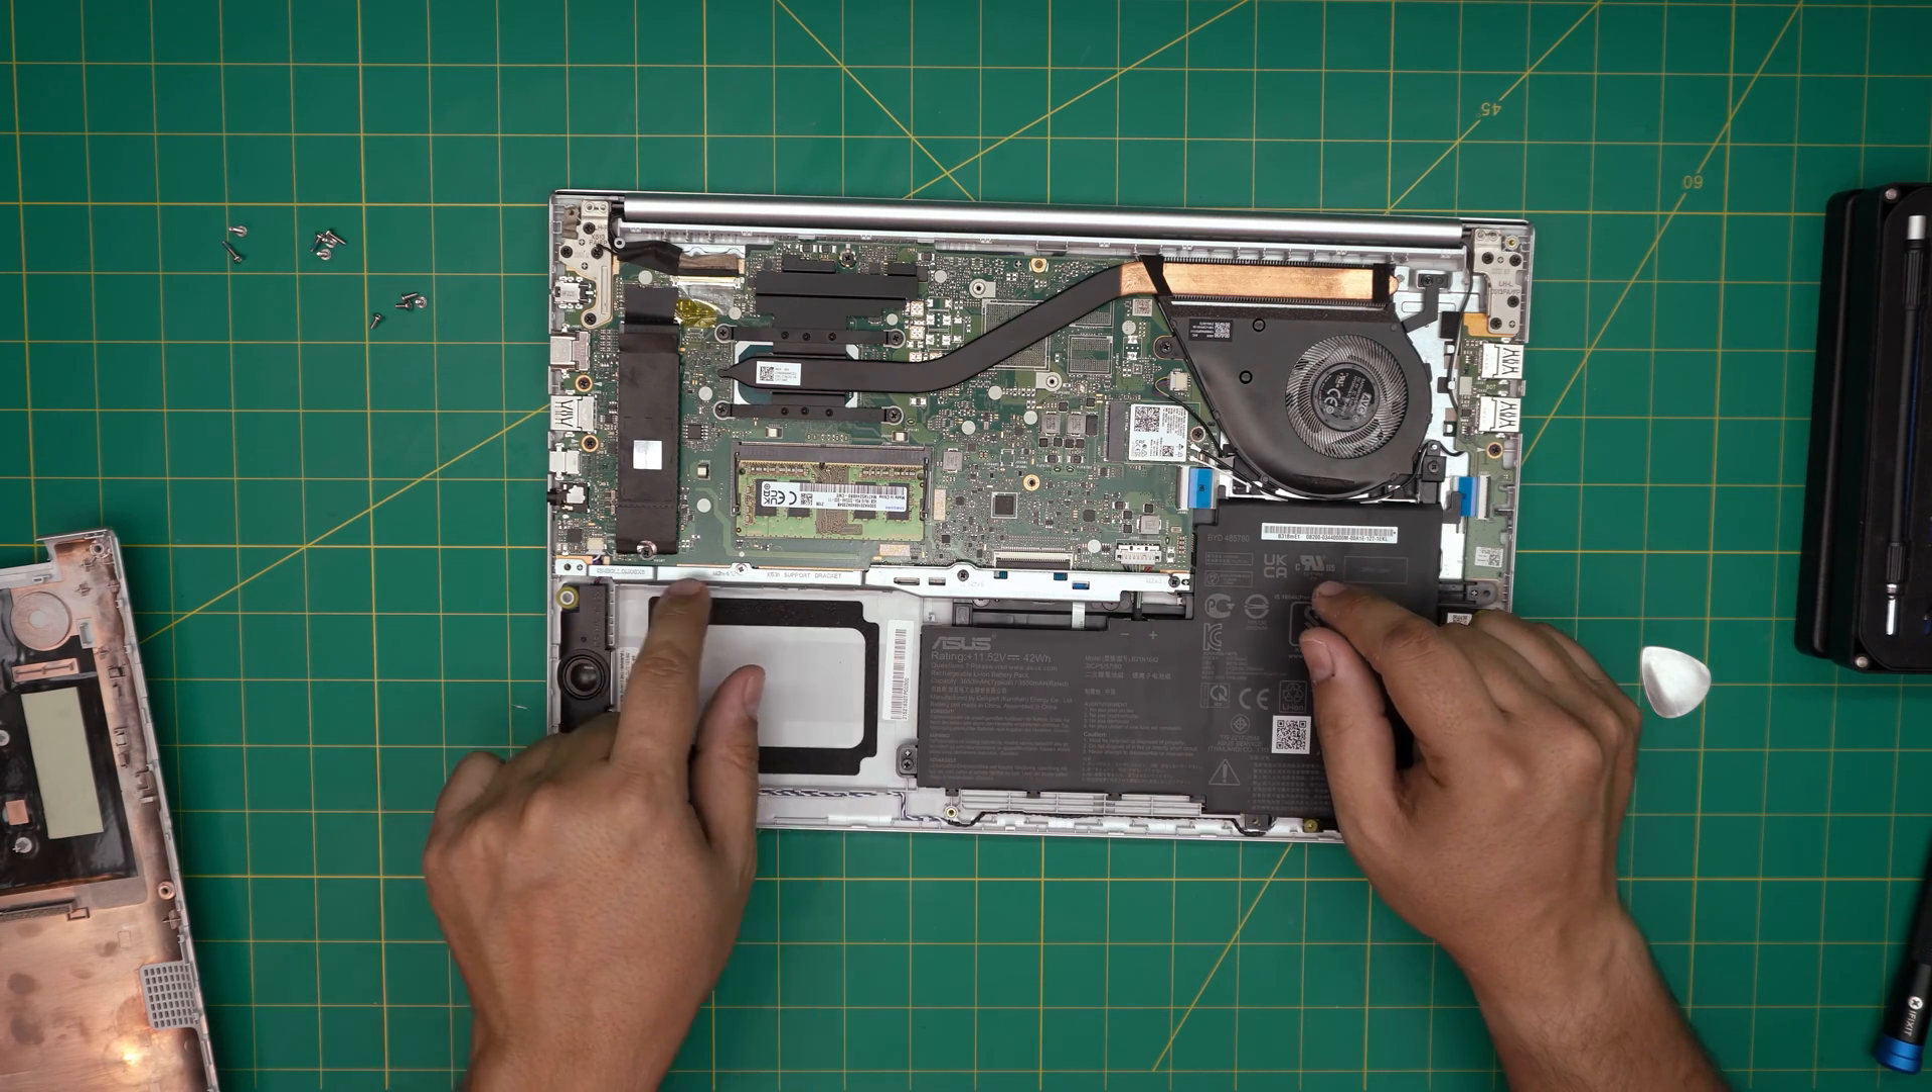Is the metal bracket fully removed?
No.